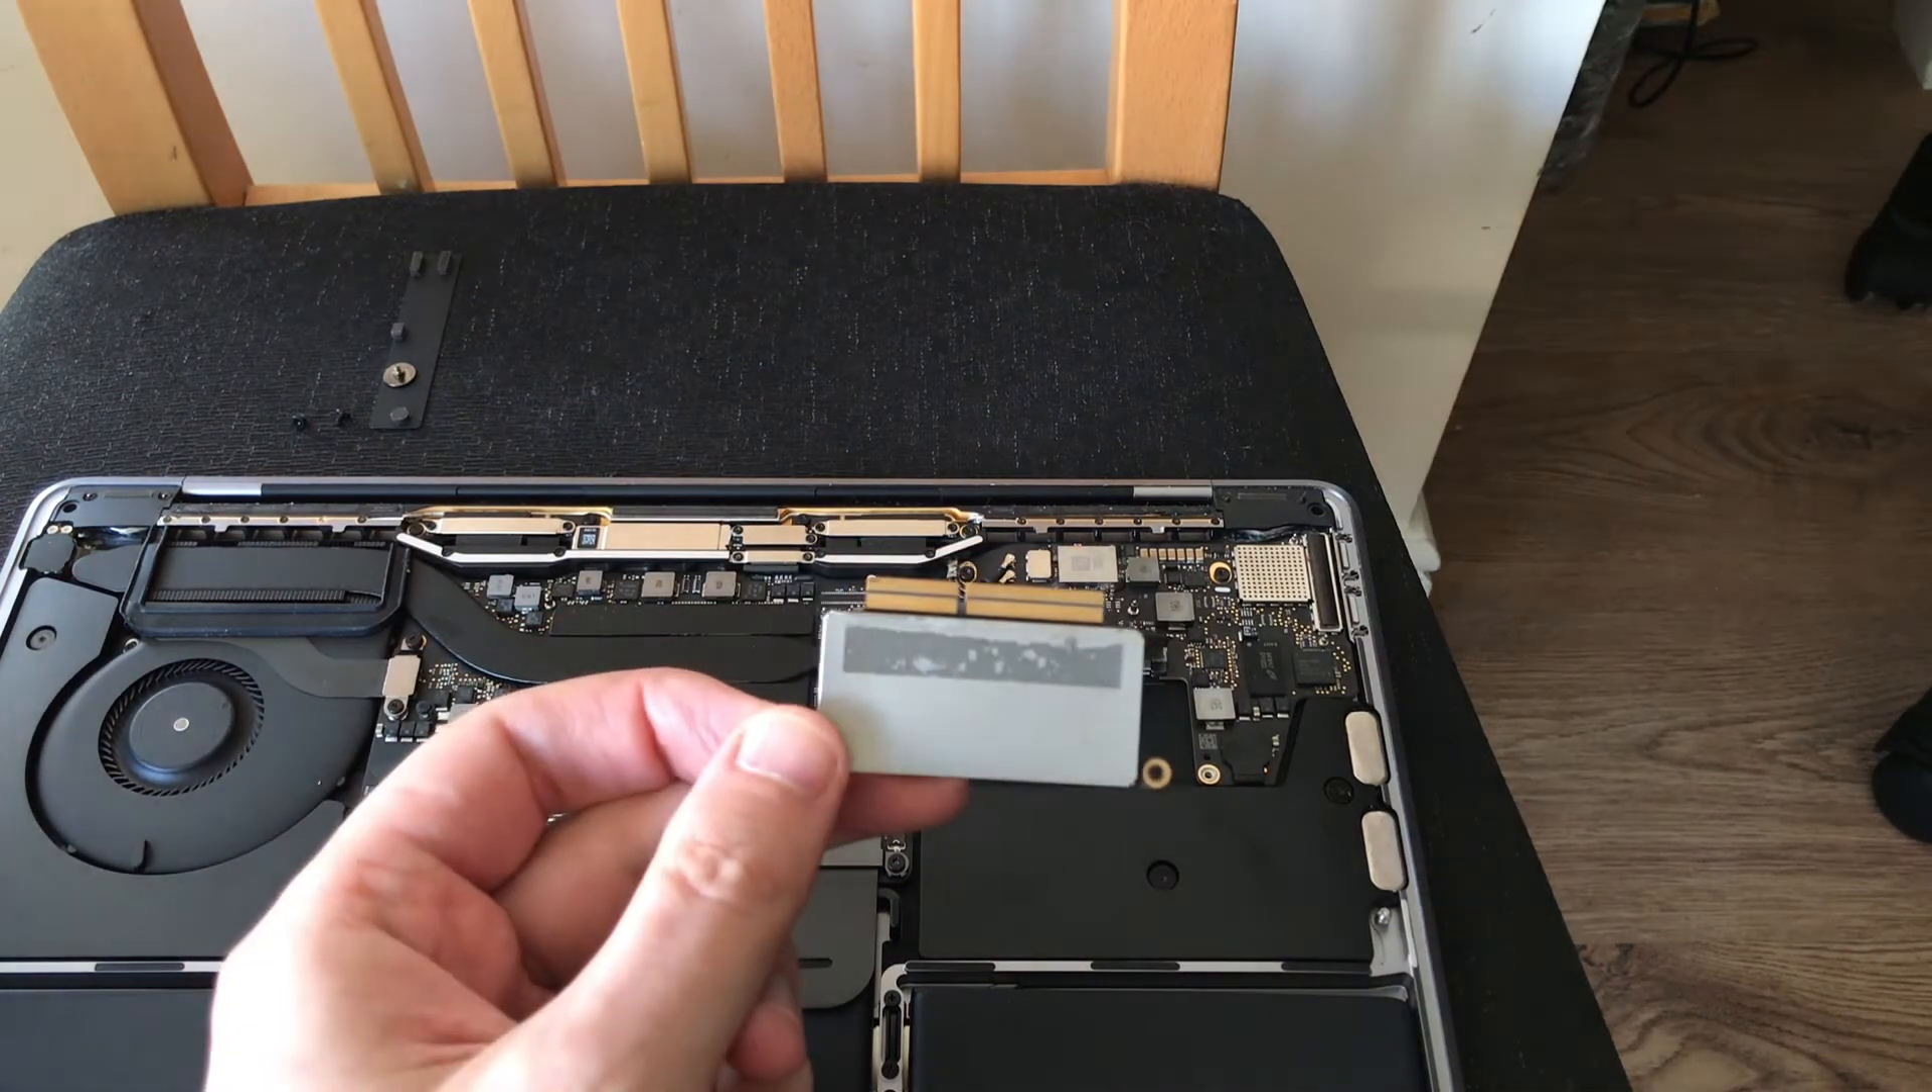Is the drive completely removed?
Yes.